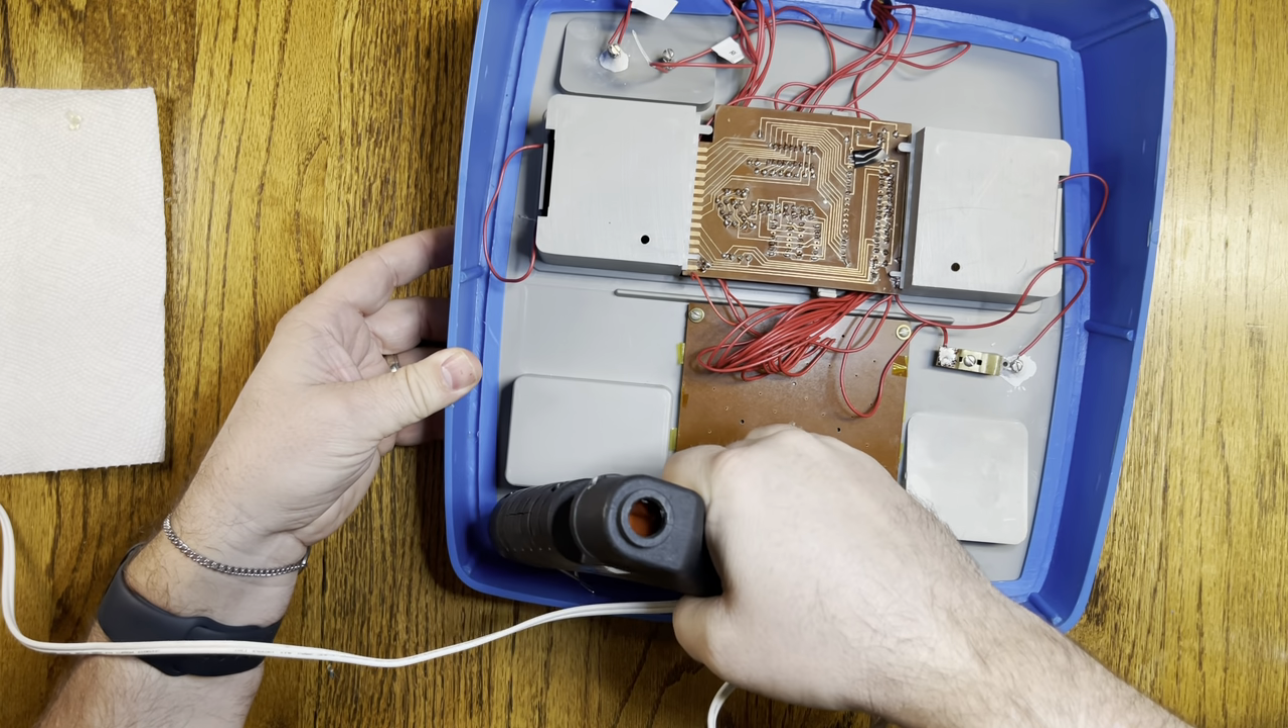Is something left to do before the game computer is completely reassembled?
Yes.